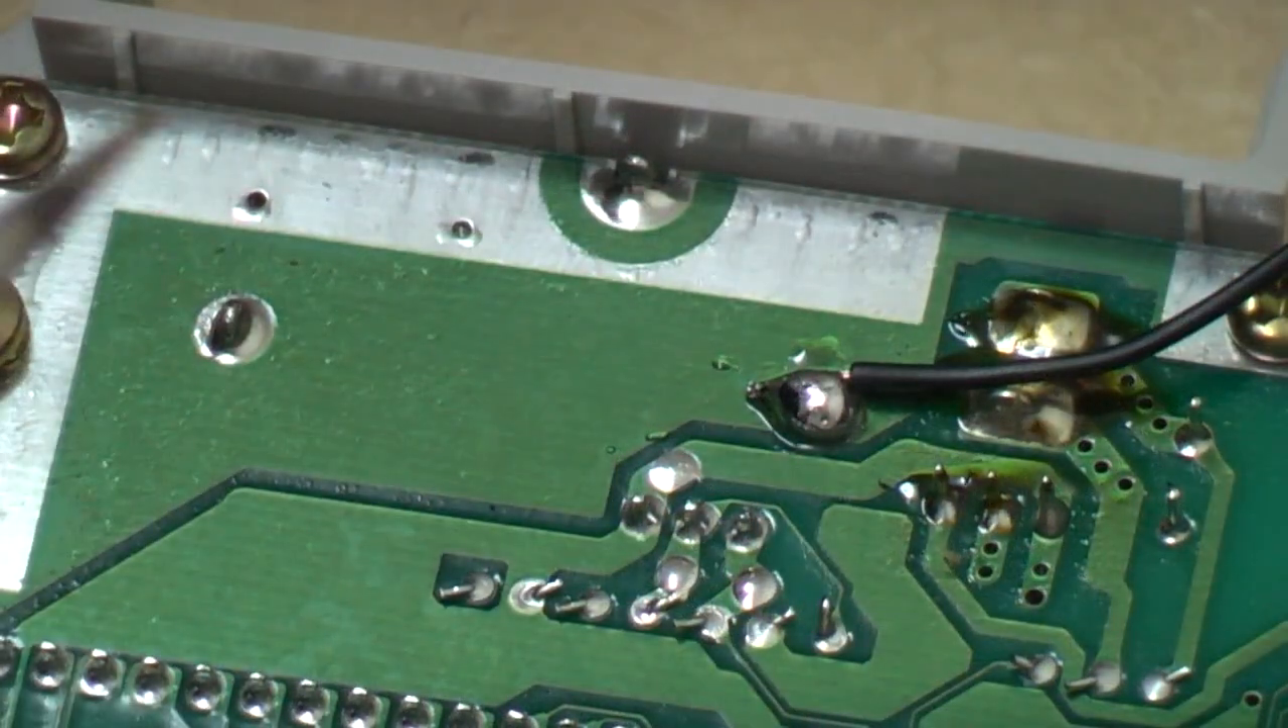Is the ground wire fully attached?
Yes.